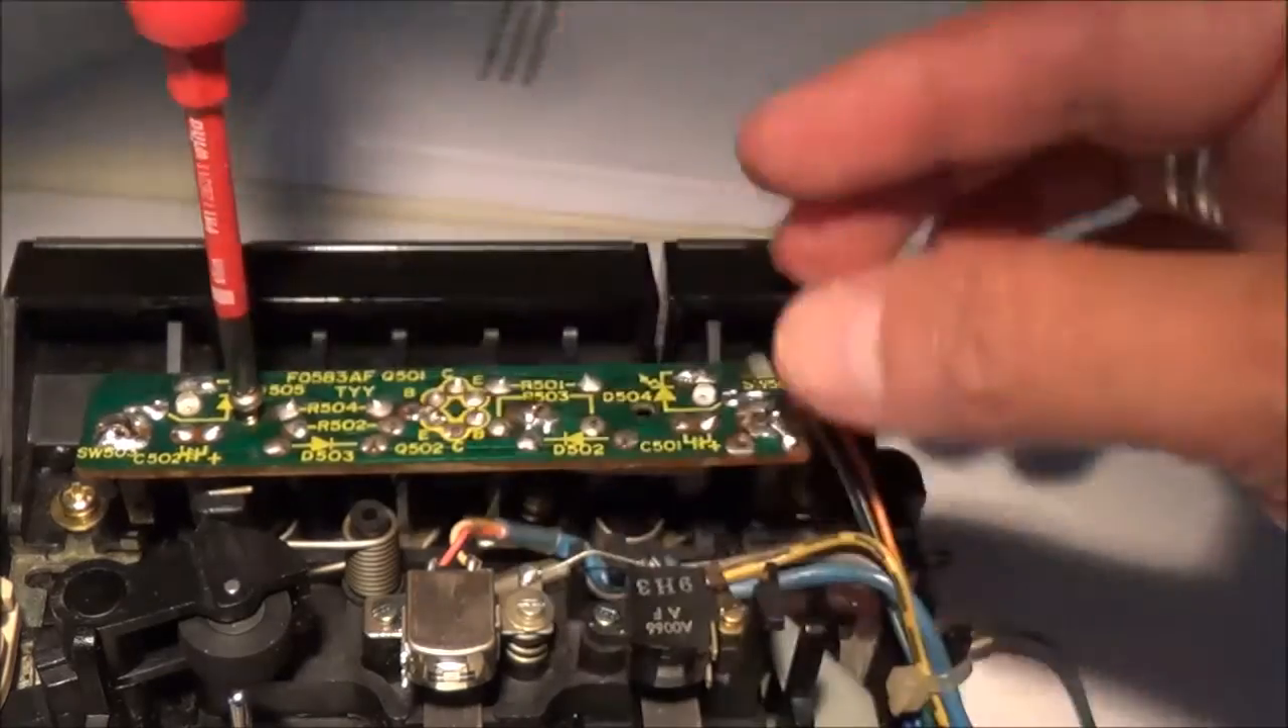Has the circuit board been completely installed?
No.